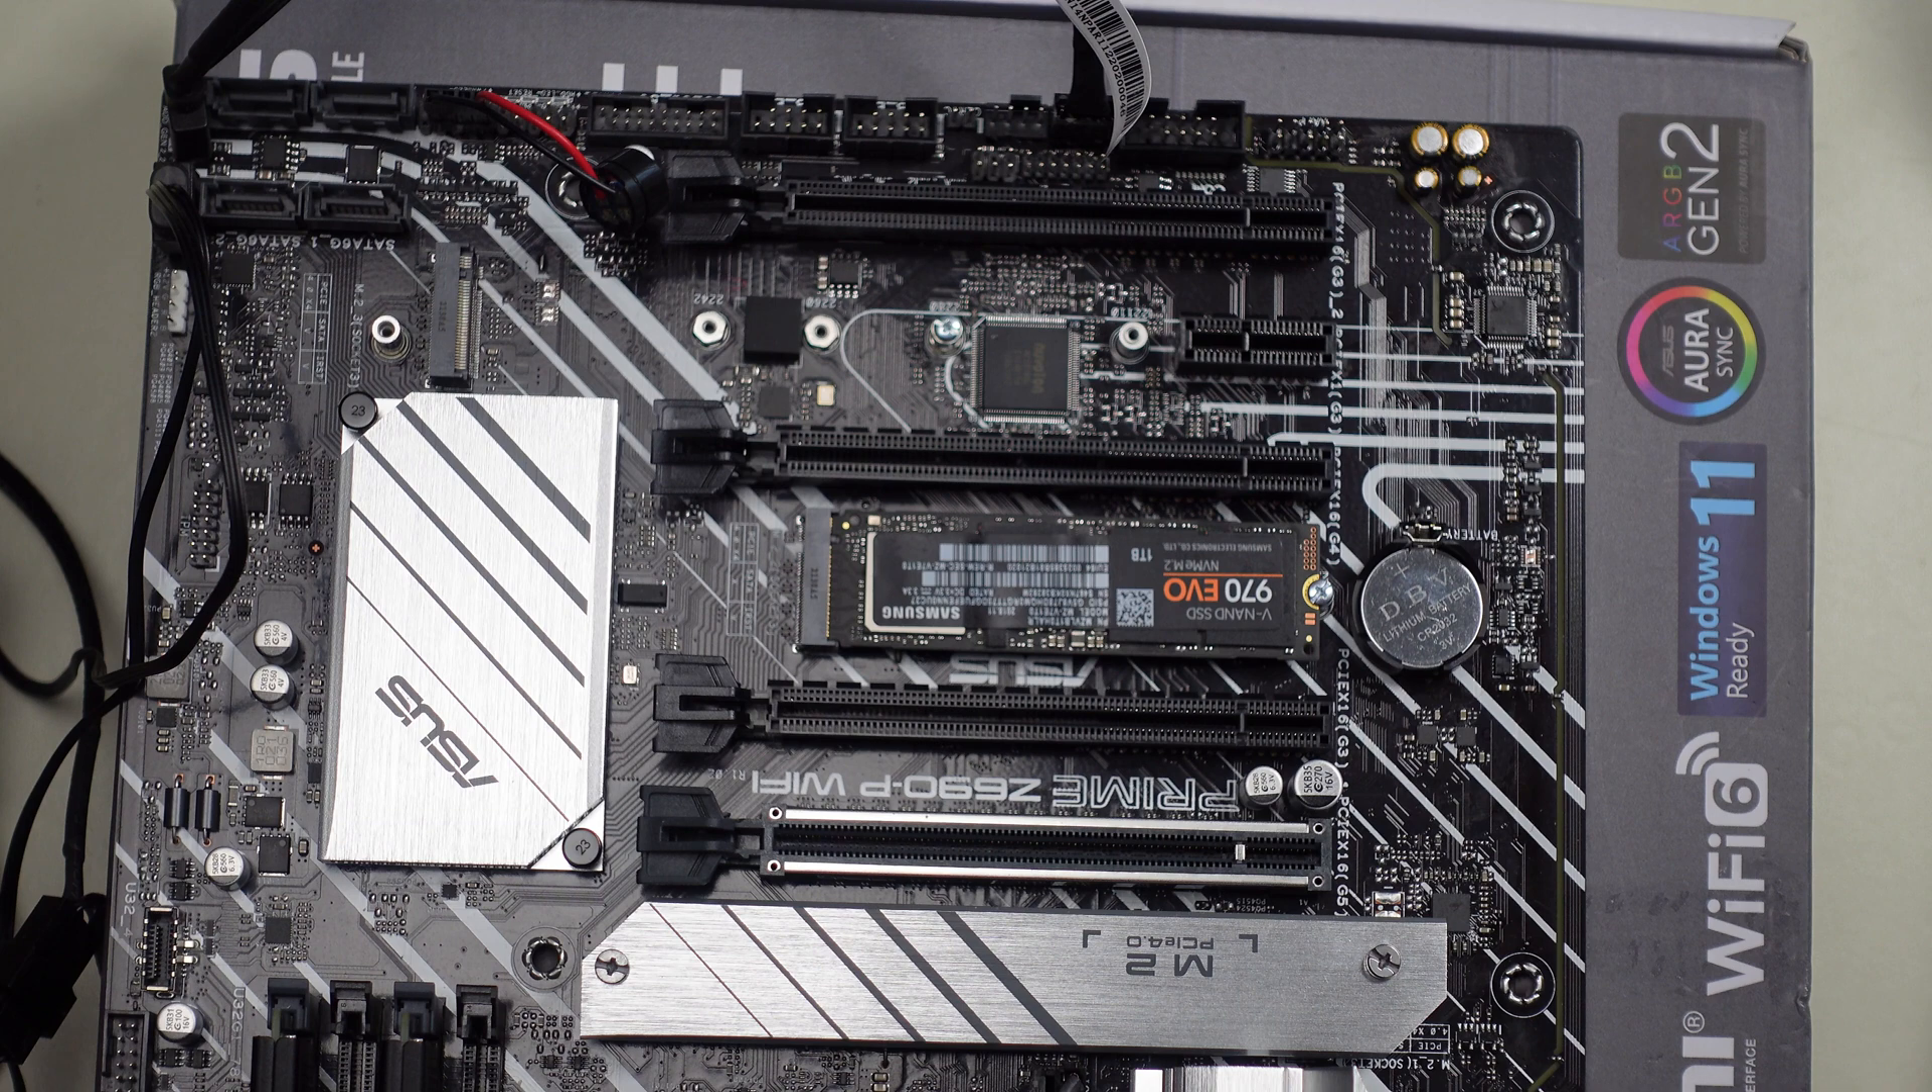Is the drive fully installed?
Yes.